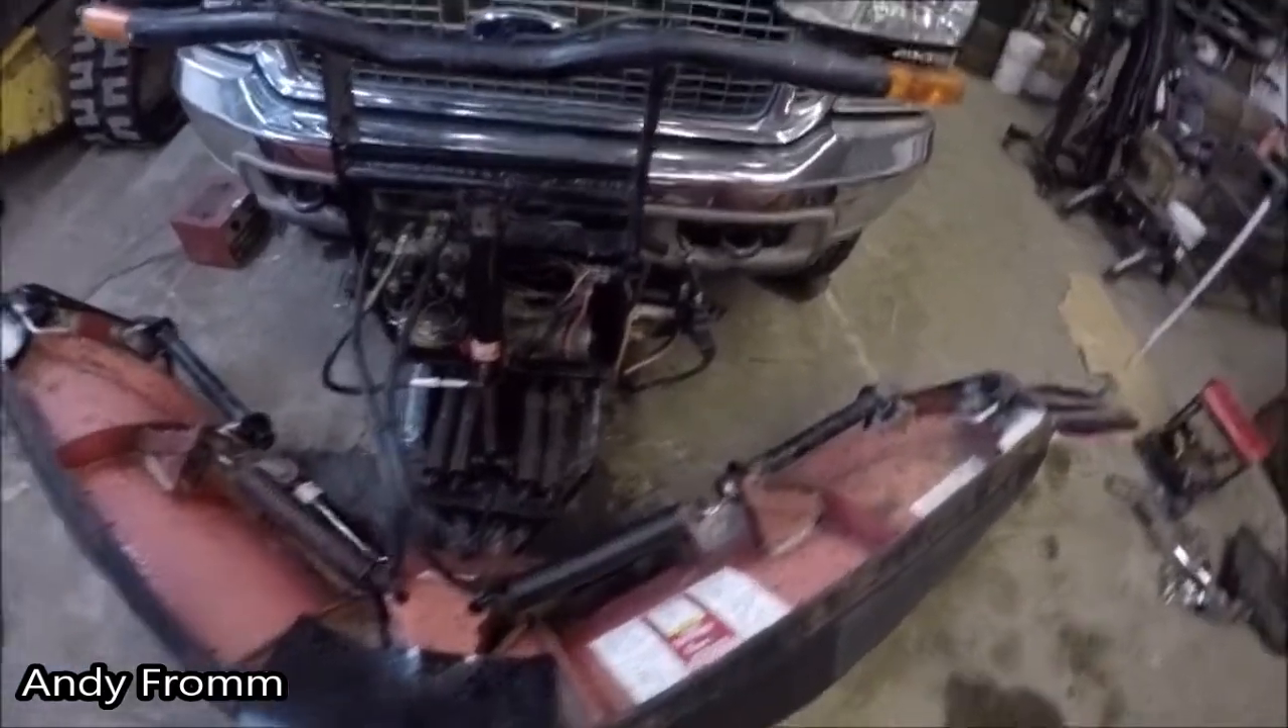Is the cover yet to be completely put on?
Yes.